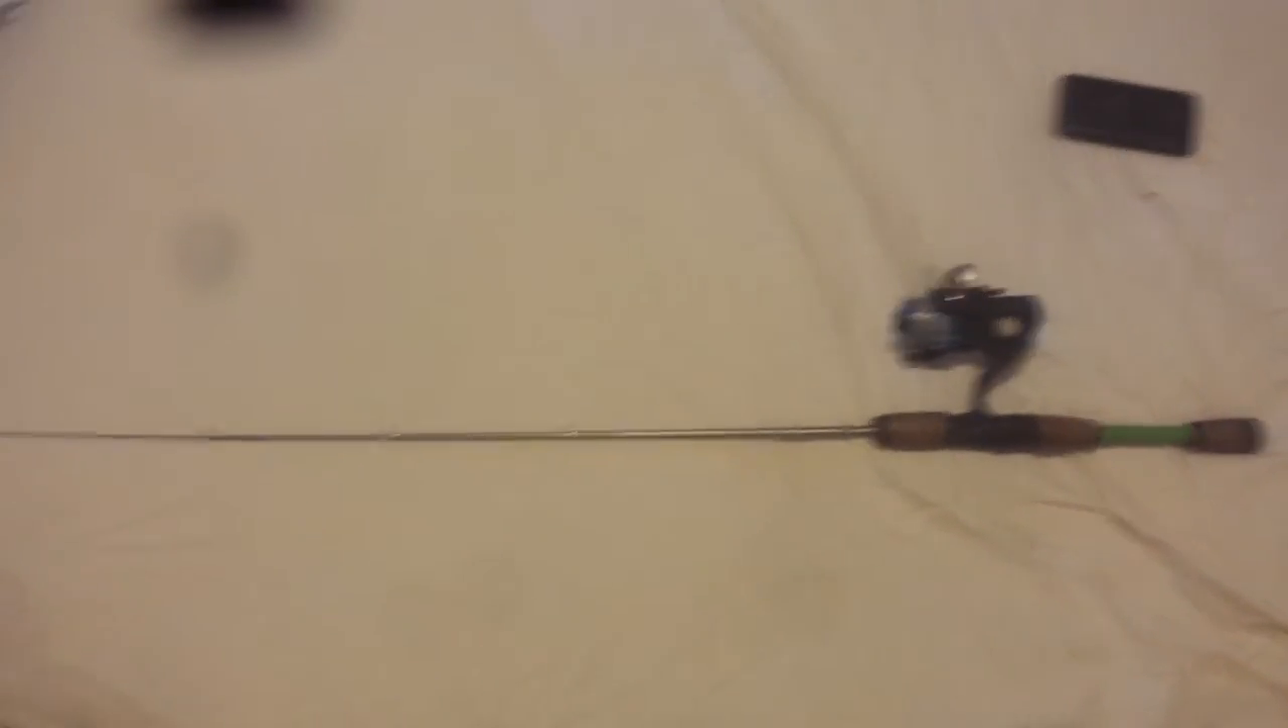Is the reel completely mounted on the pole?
Yes.